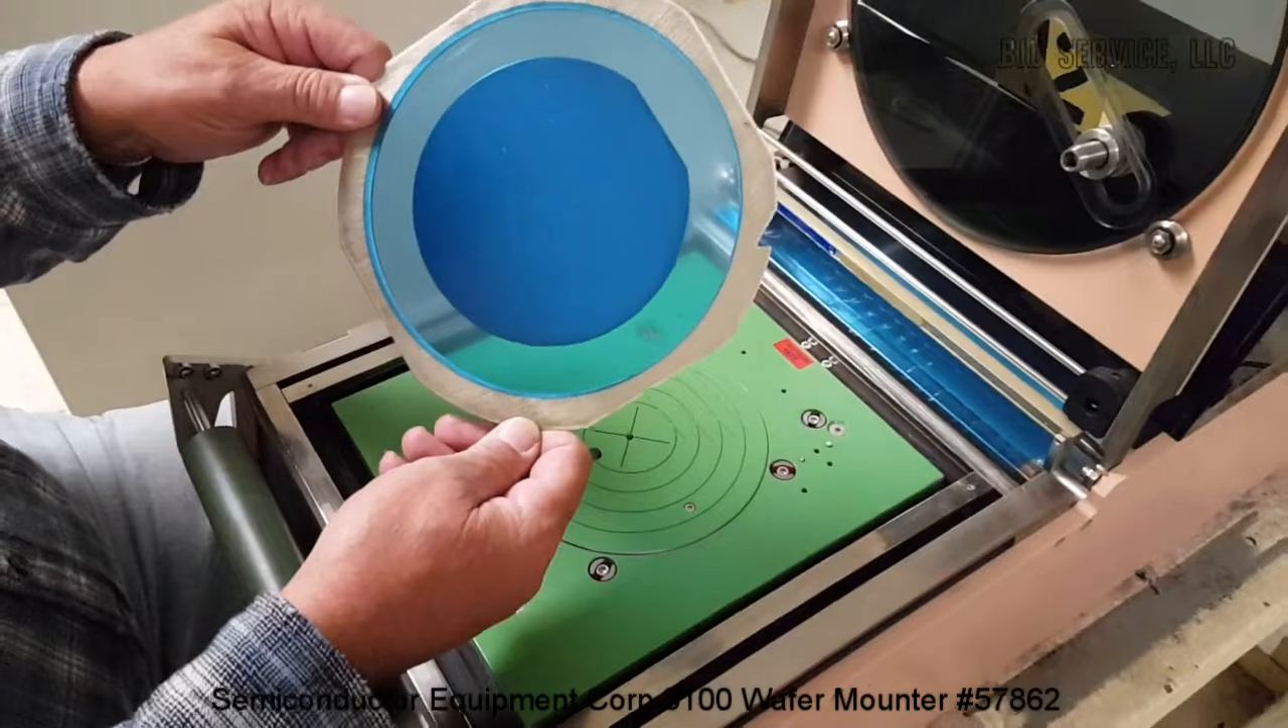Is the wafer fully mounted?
Yes.